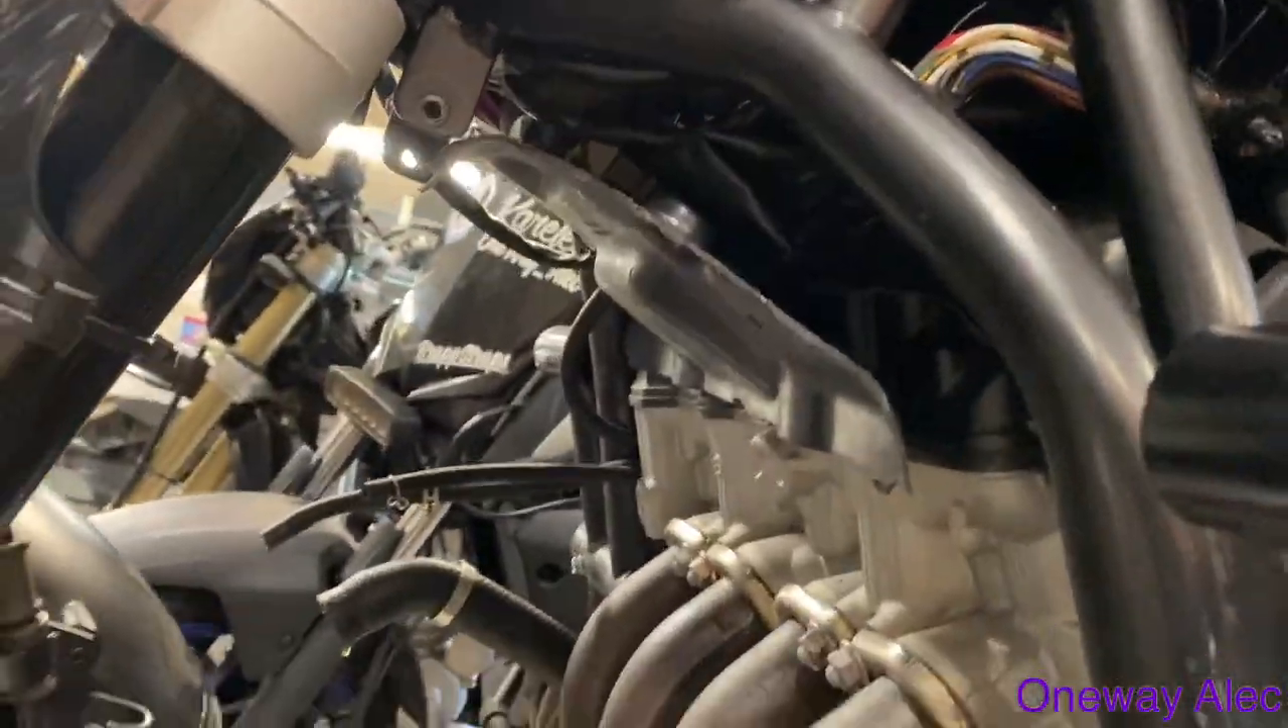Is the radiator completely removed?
Yes.